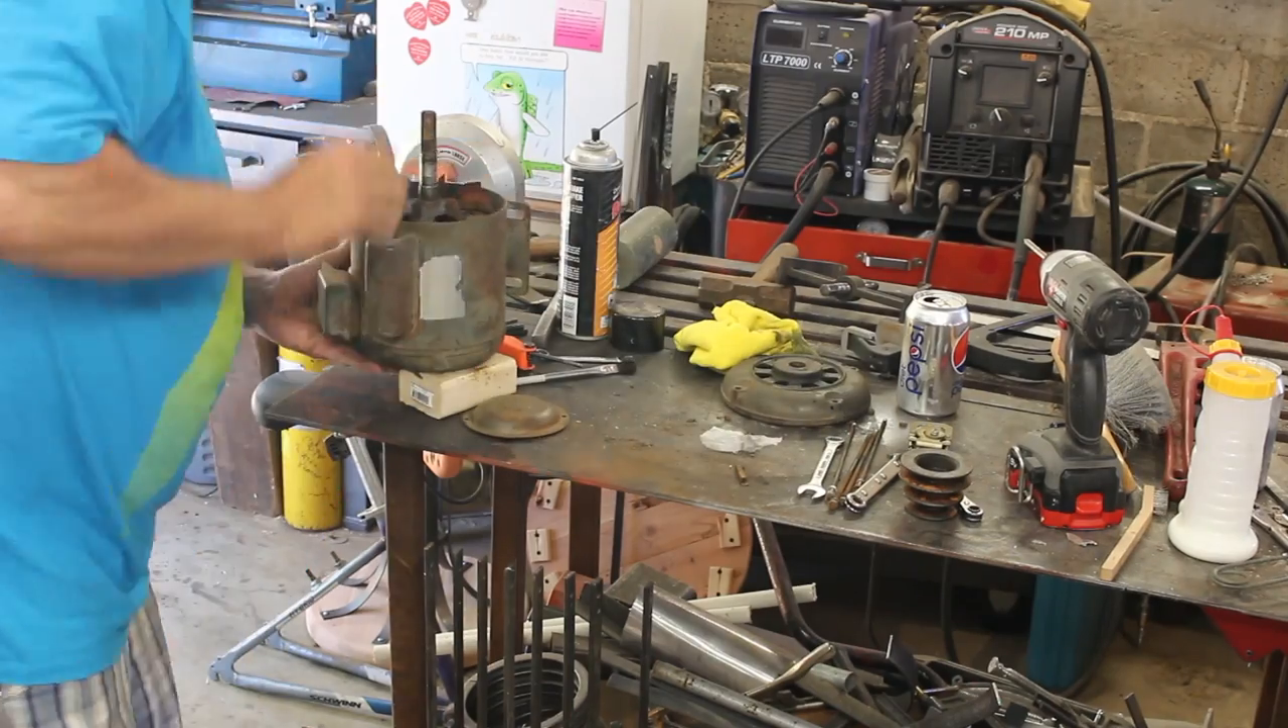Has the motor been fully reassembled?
No.